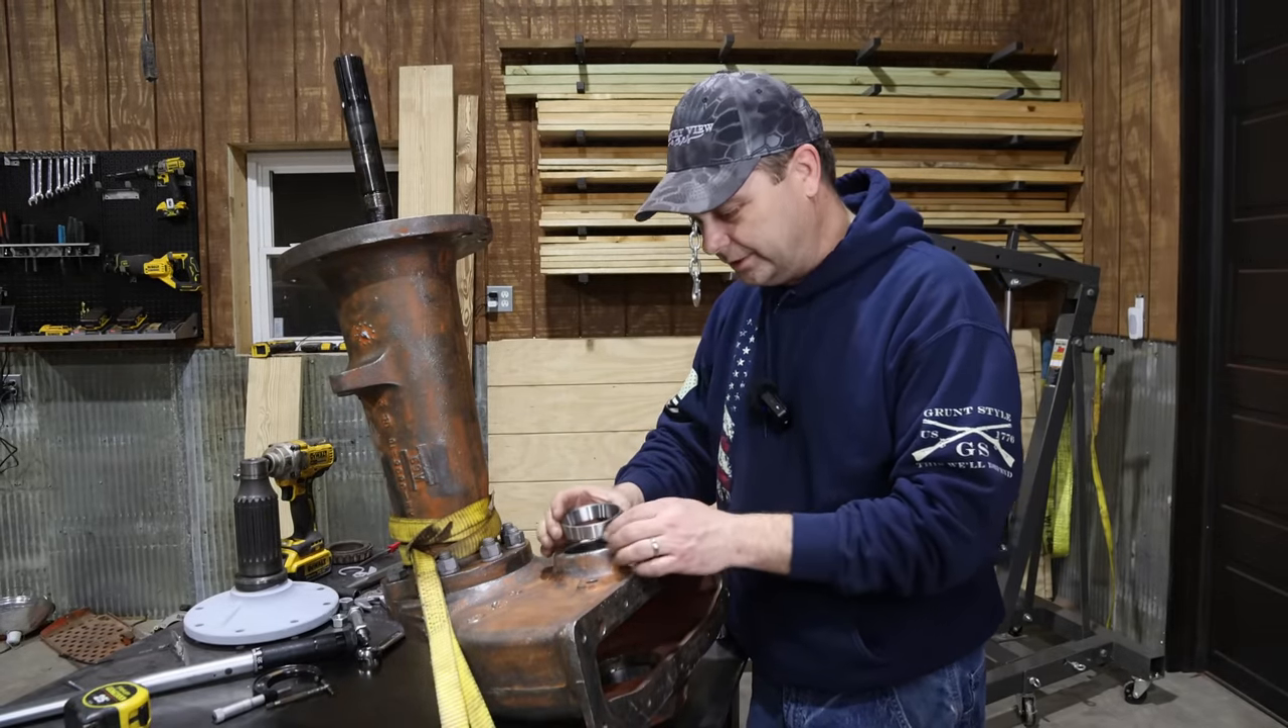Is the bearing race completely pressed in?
No.